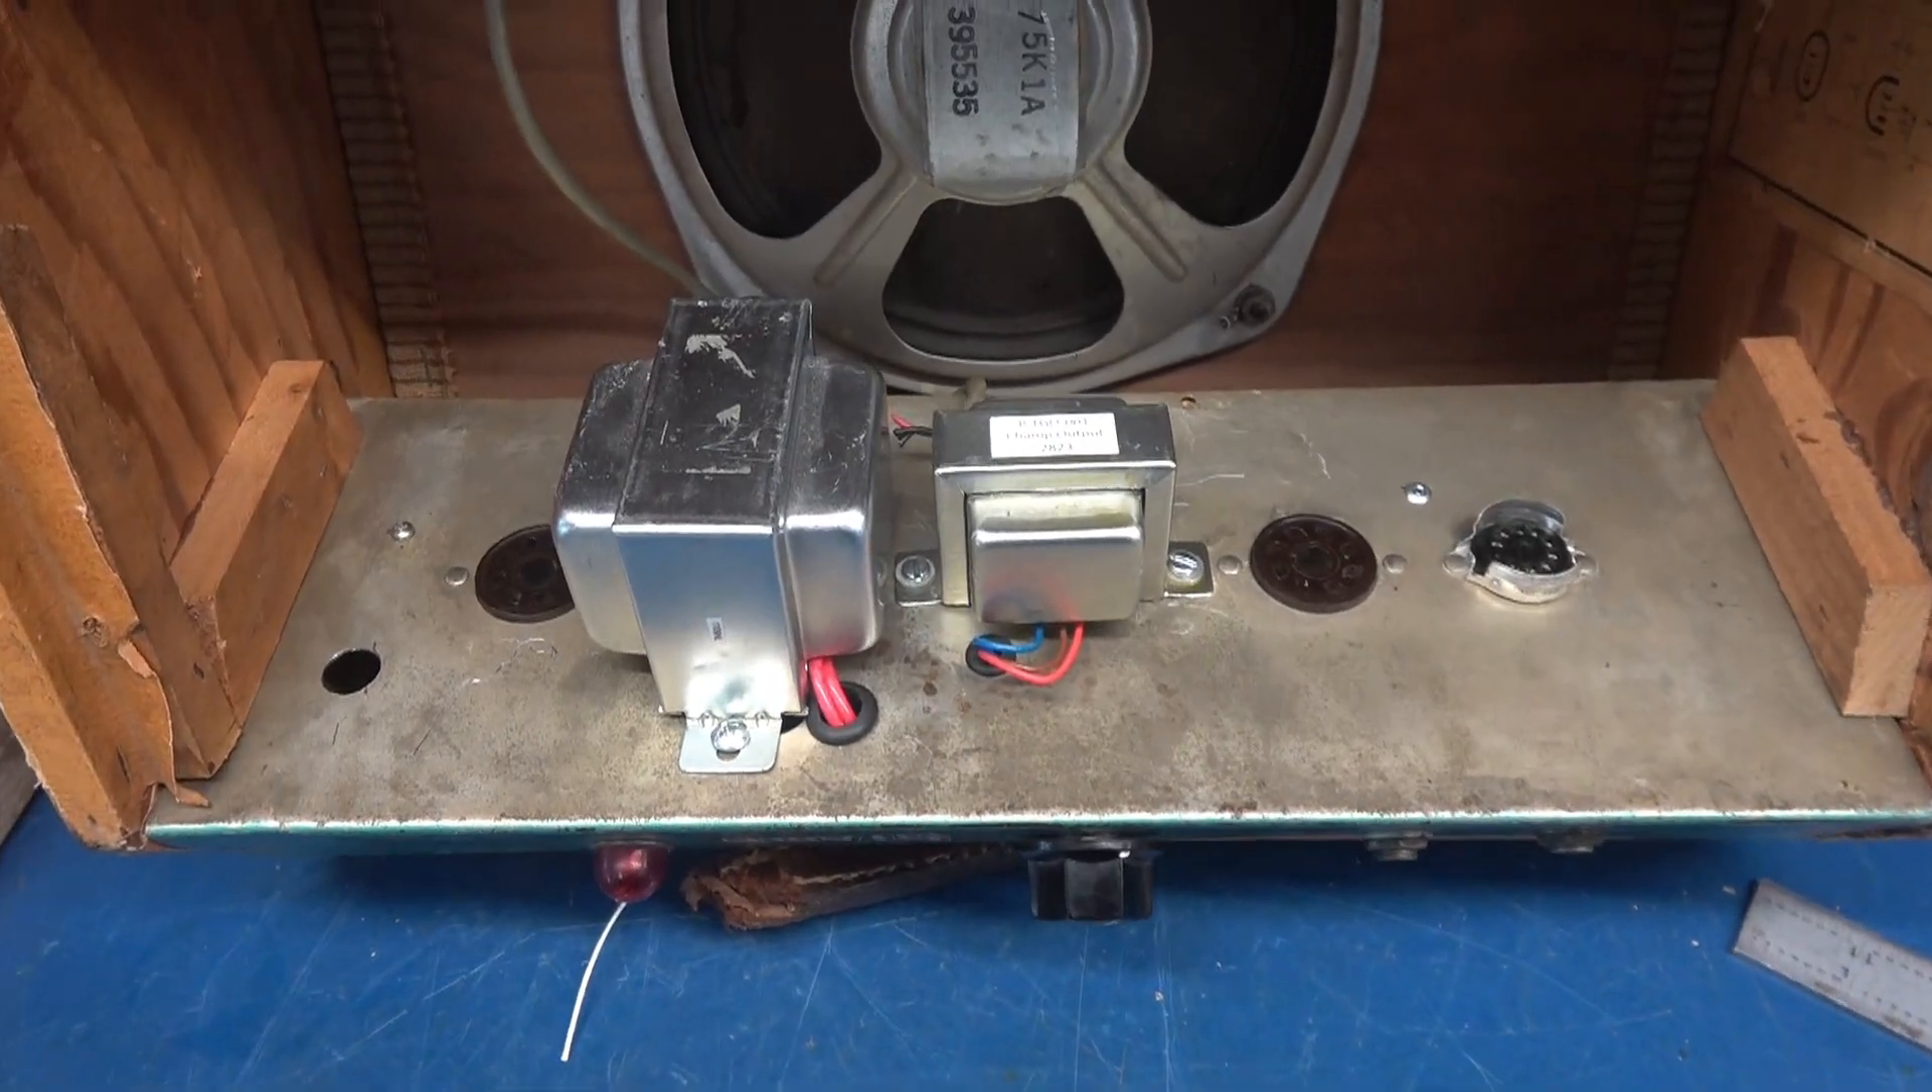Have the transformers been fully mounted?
Yes.